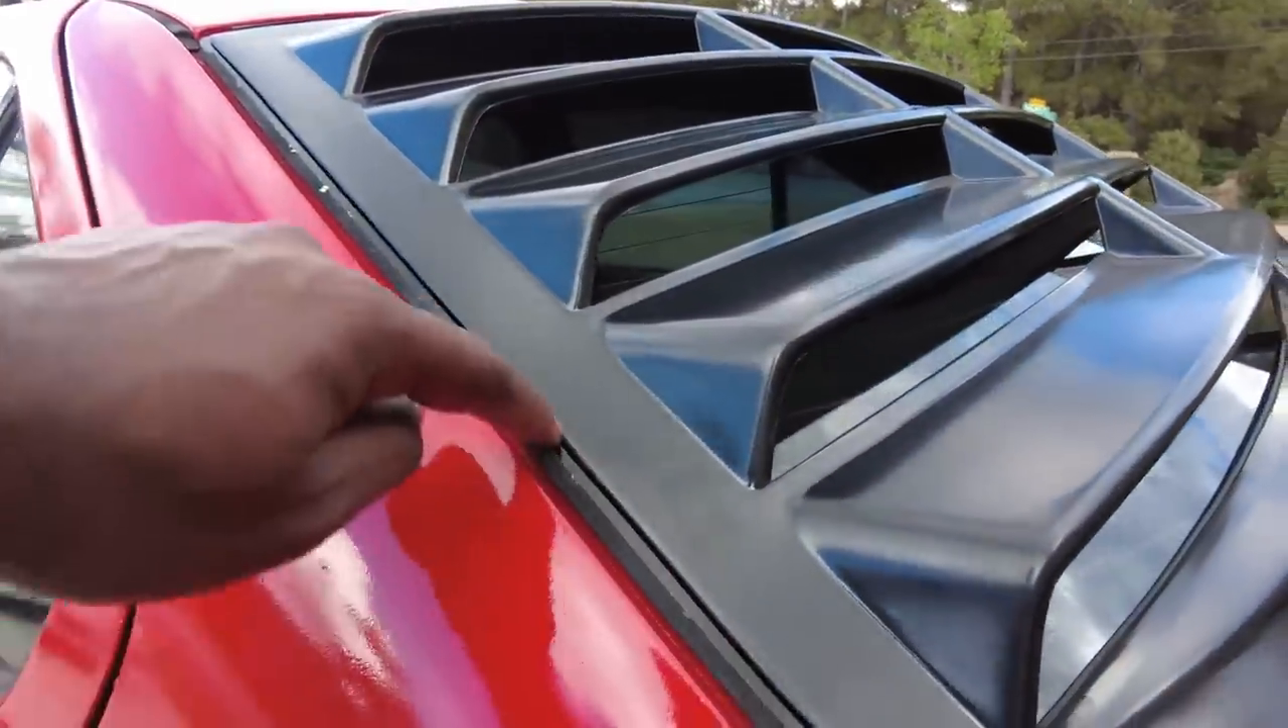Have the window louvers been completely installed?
Yes.